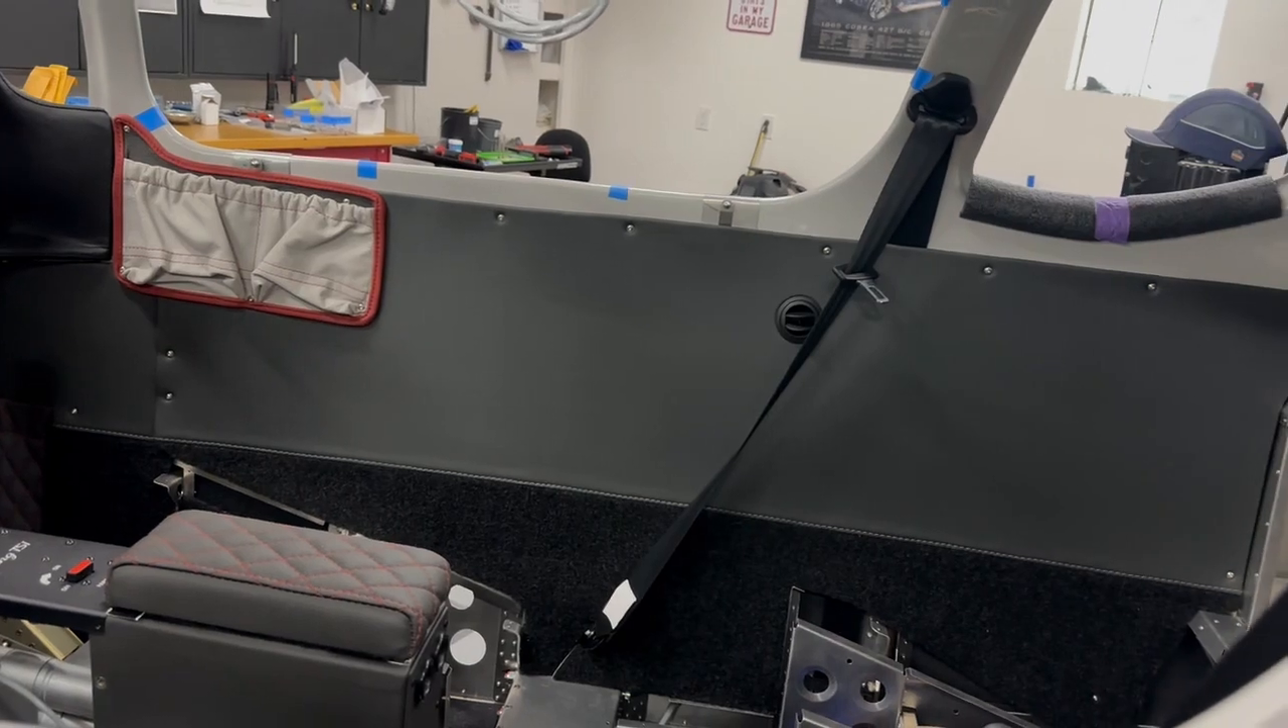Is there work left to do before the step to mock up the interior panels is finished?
No.